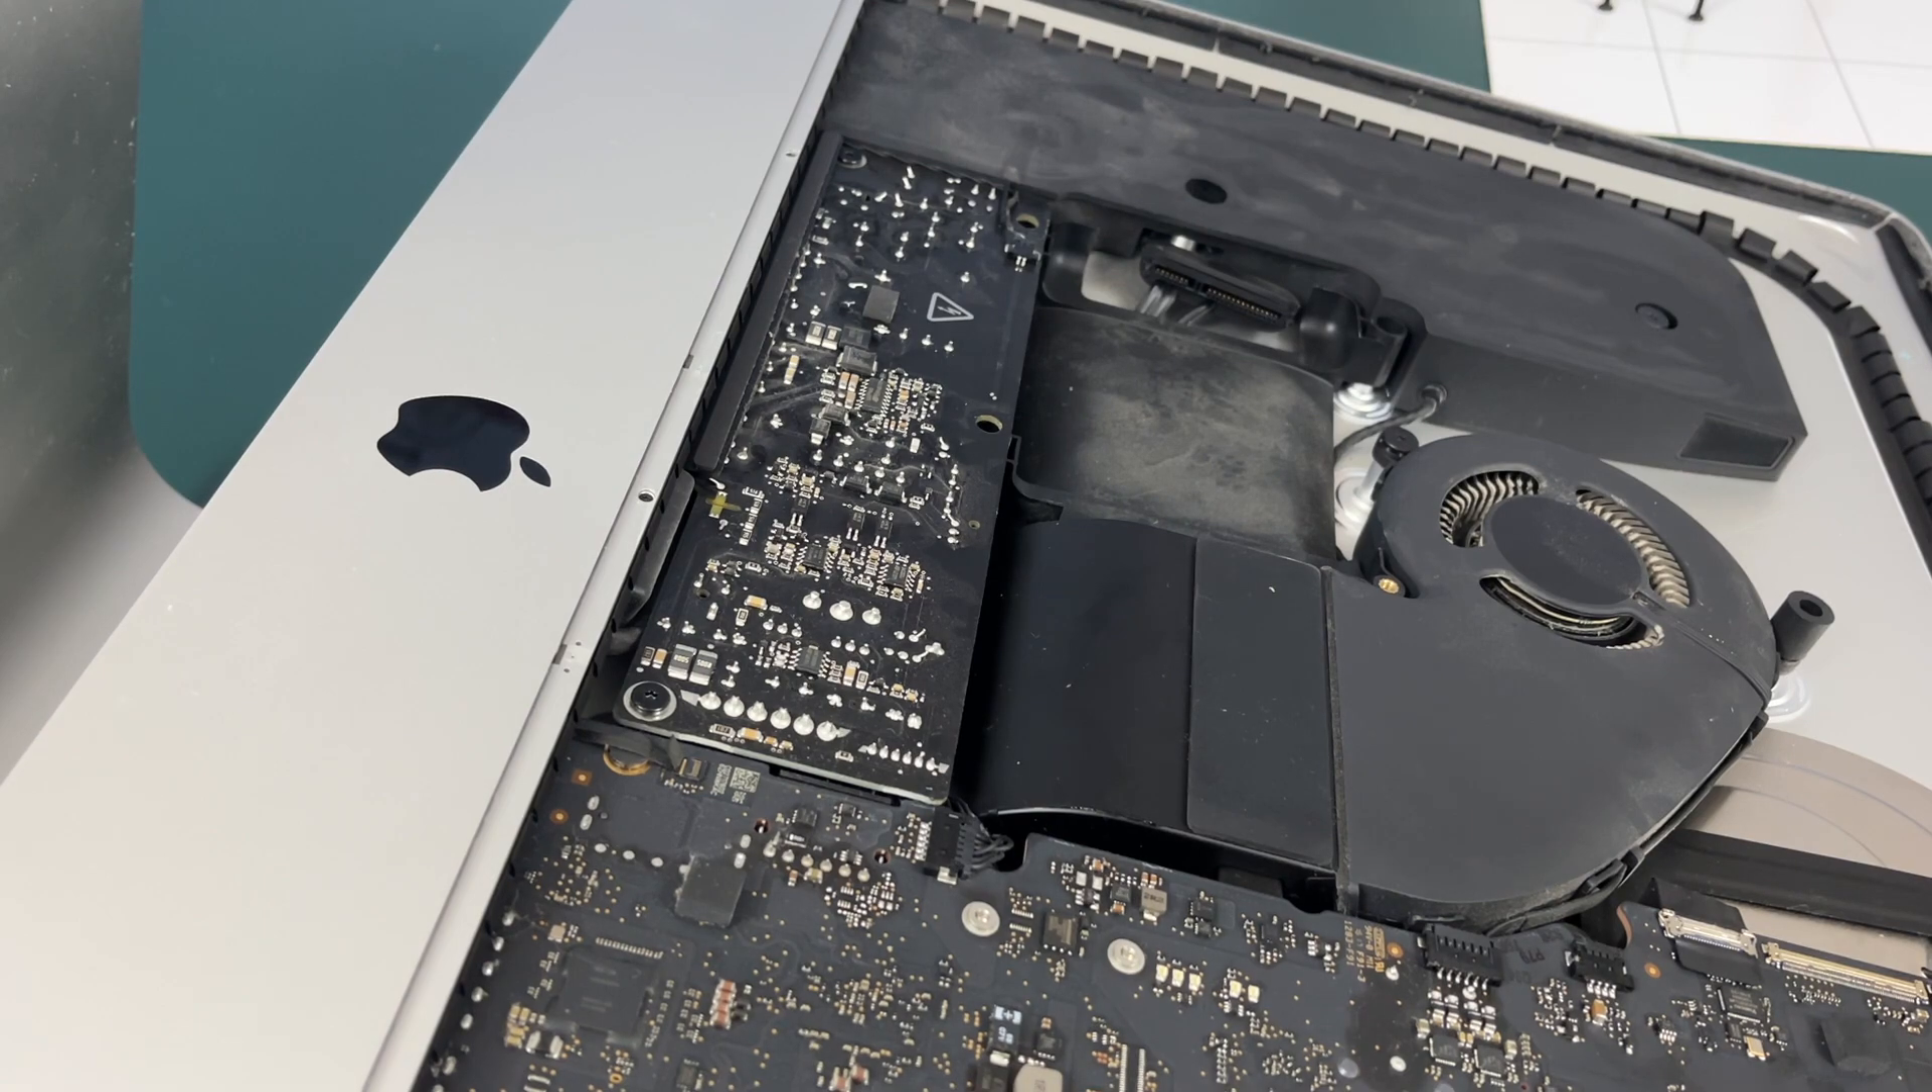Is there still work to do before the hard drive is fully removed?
No.